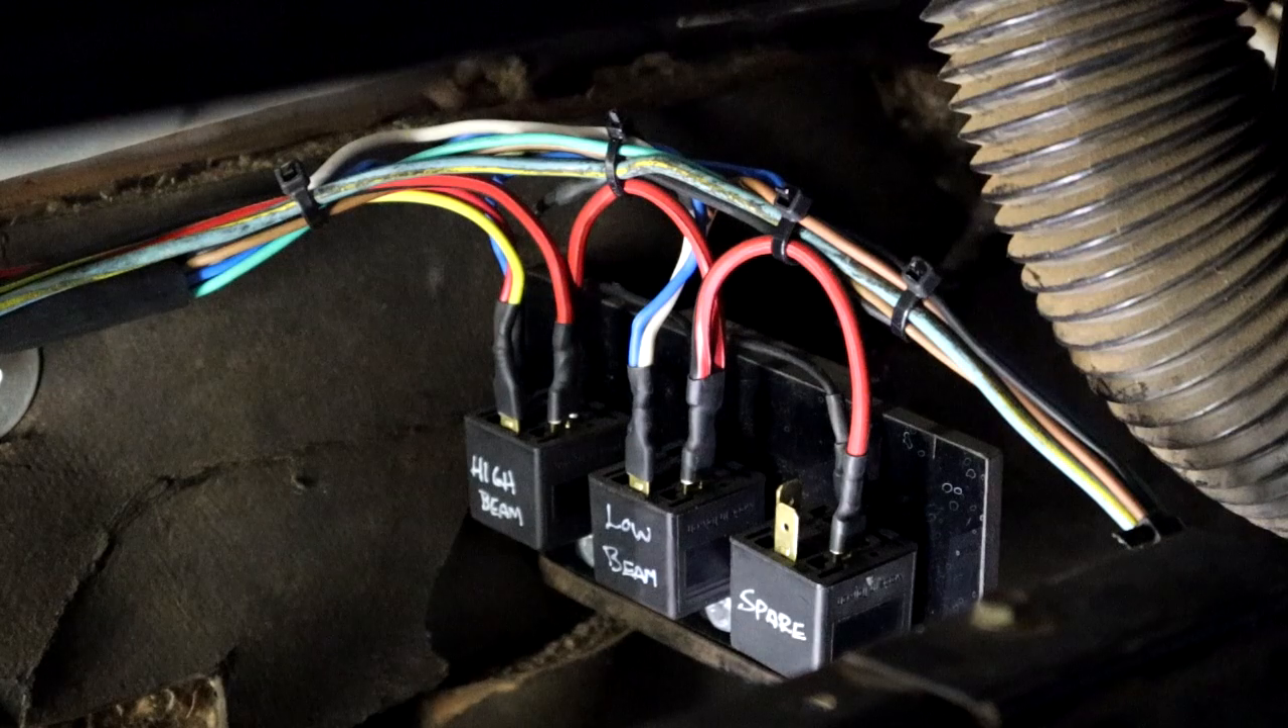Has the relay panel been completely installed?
Yes.